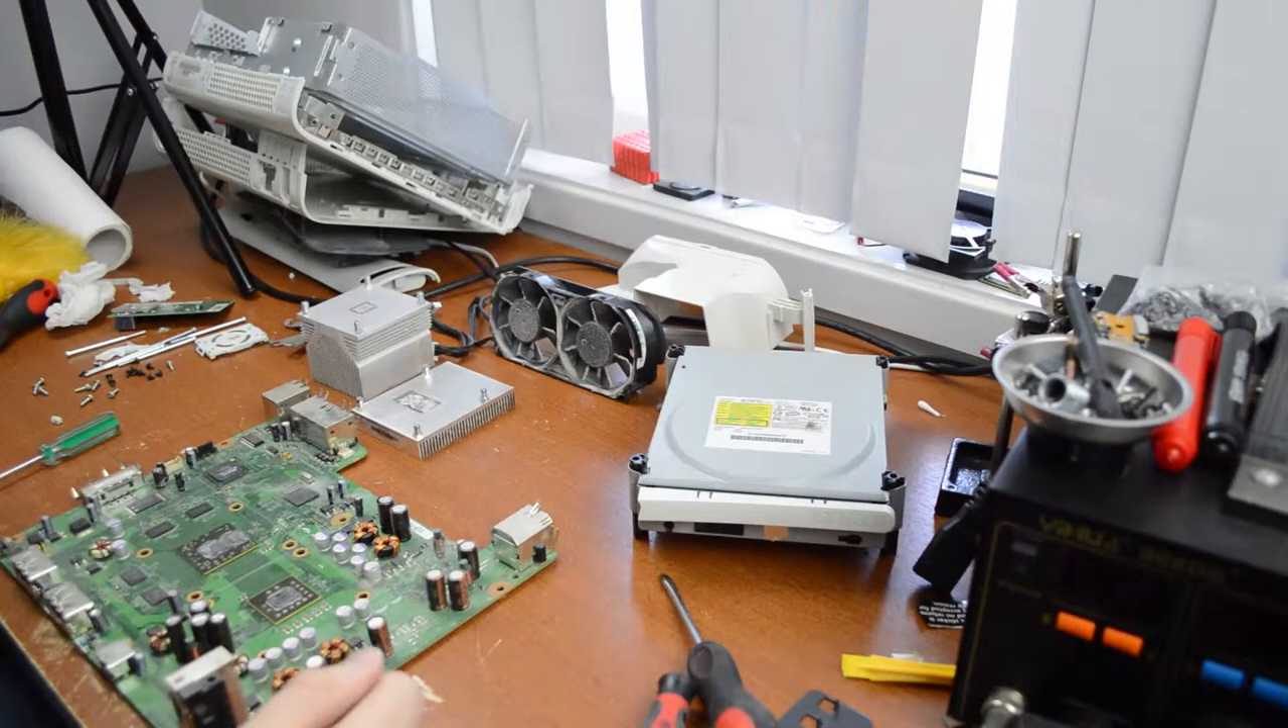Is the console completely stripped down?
Yes.